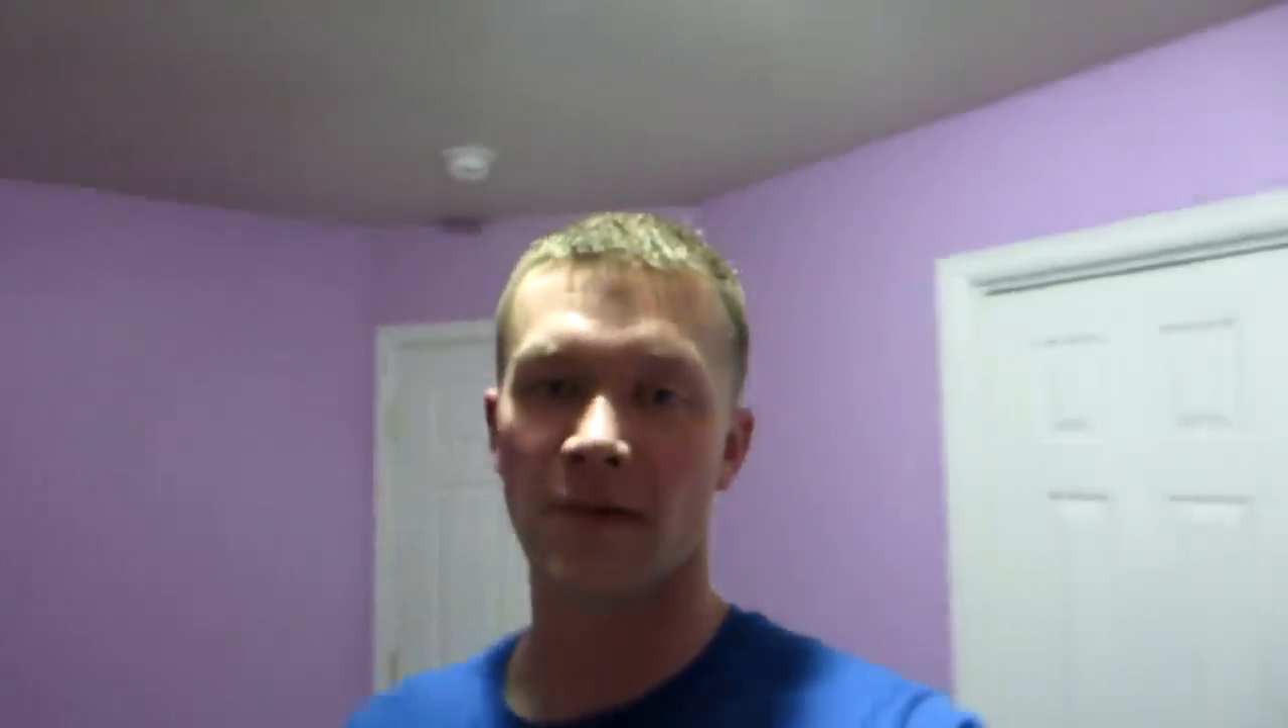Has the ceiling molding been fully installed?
No.